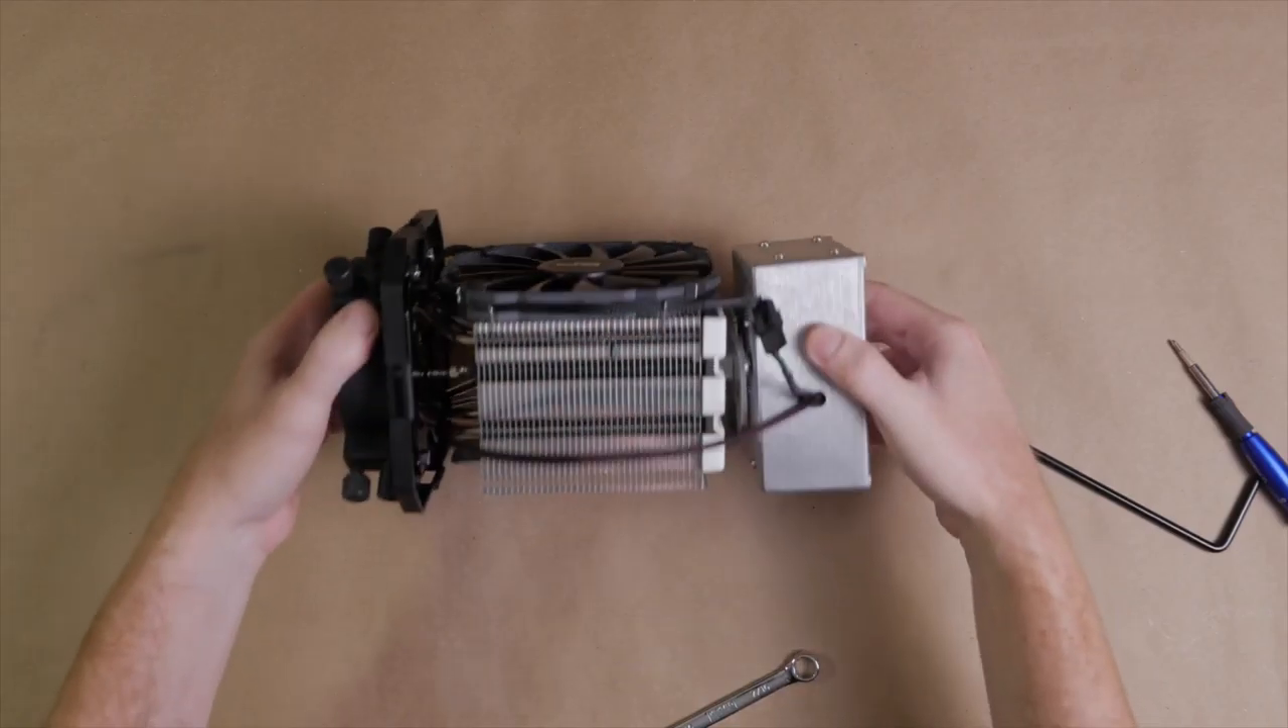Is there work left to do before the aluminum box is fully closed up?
No.